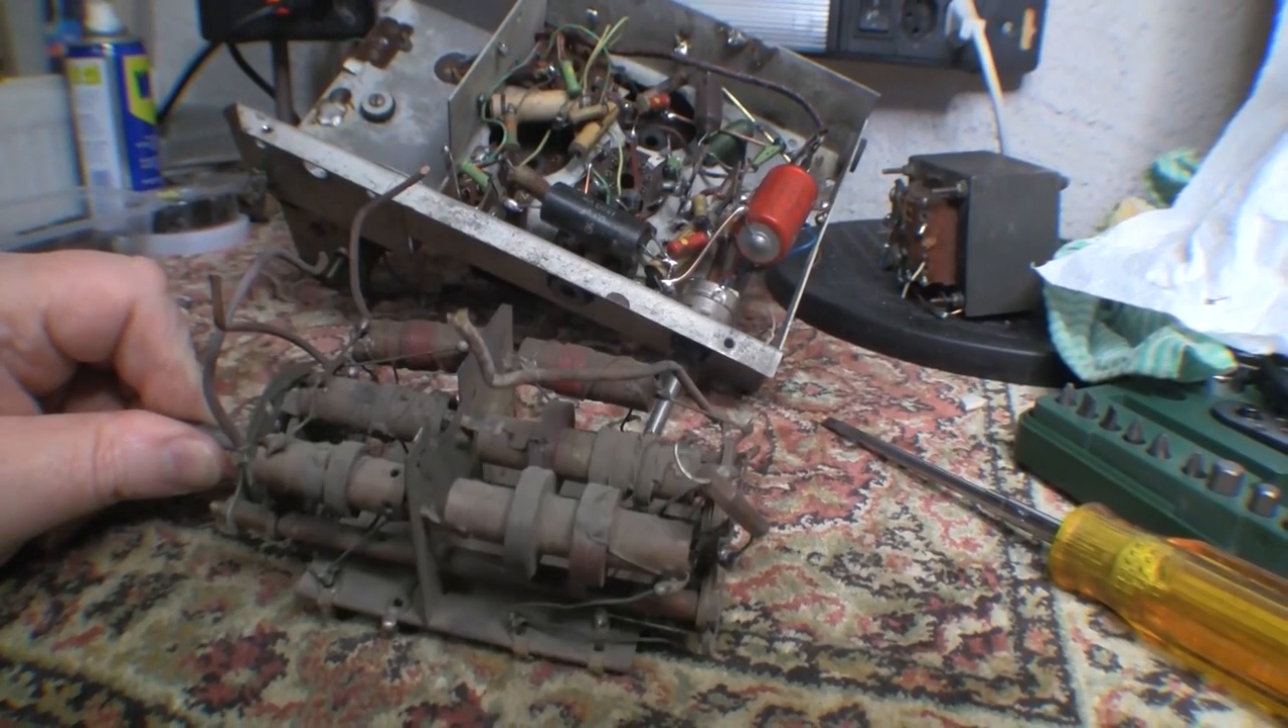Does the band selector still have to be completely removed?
No.